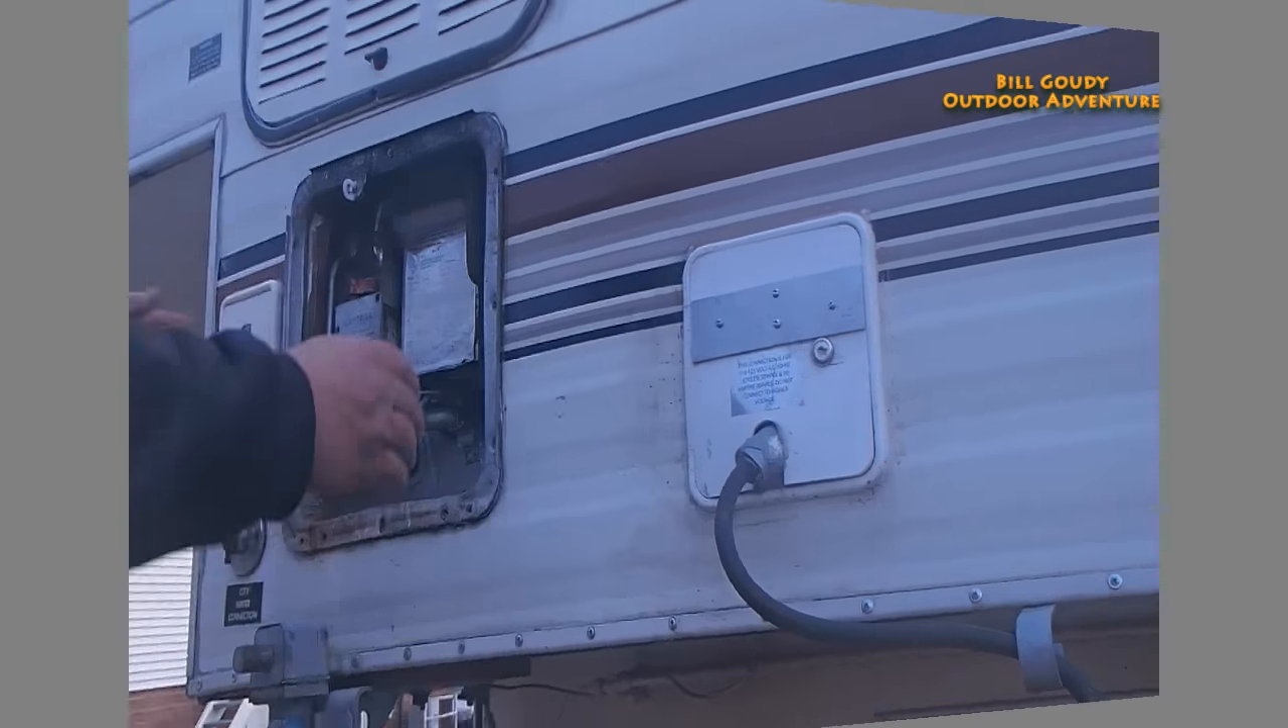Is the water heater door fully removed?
Yes.